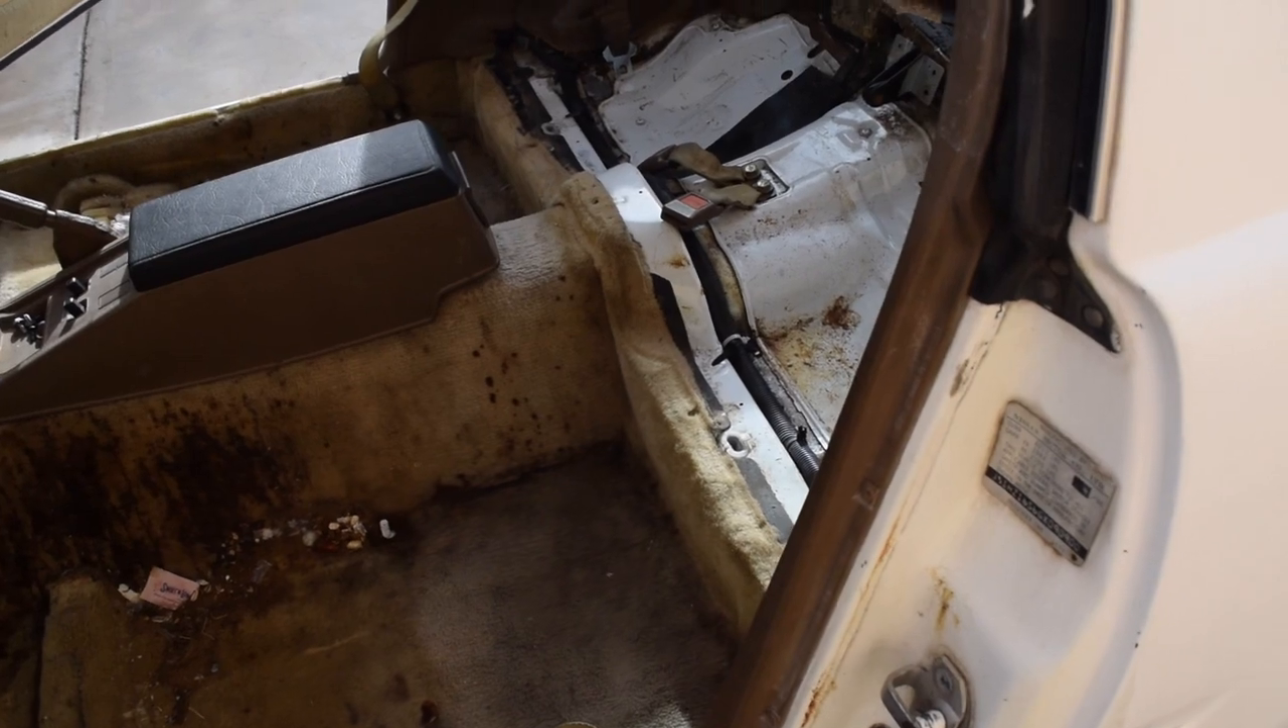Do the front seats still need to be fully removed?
No.